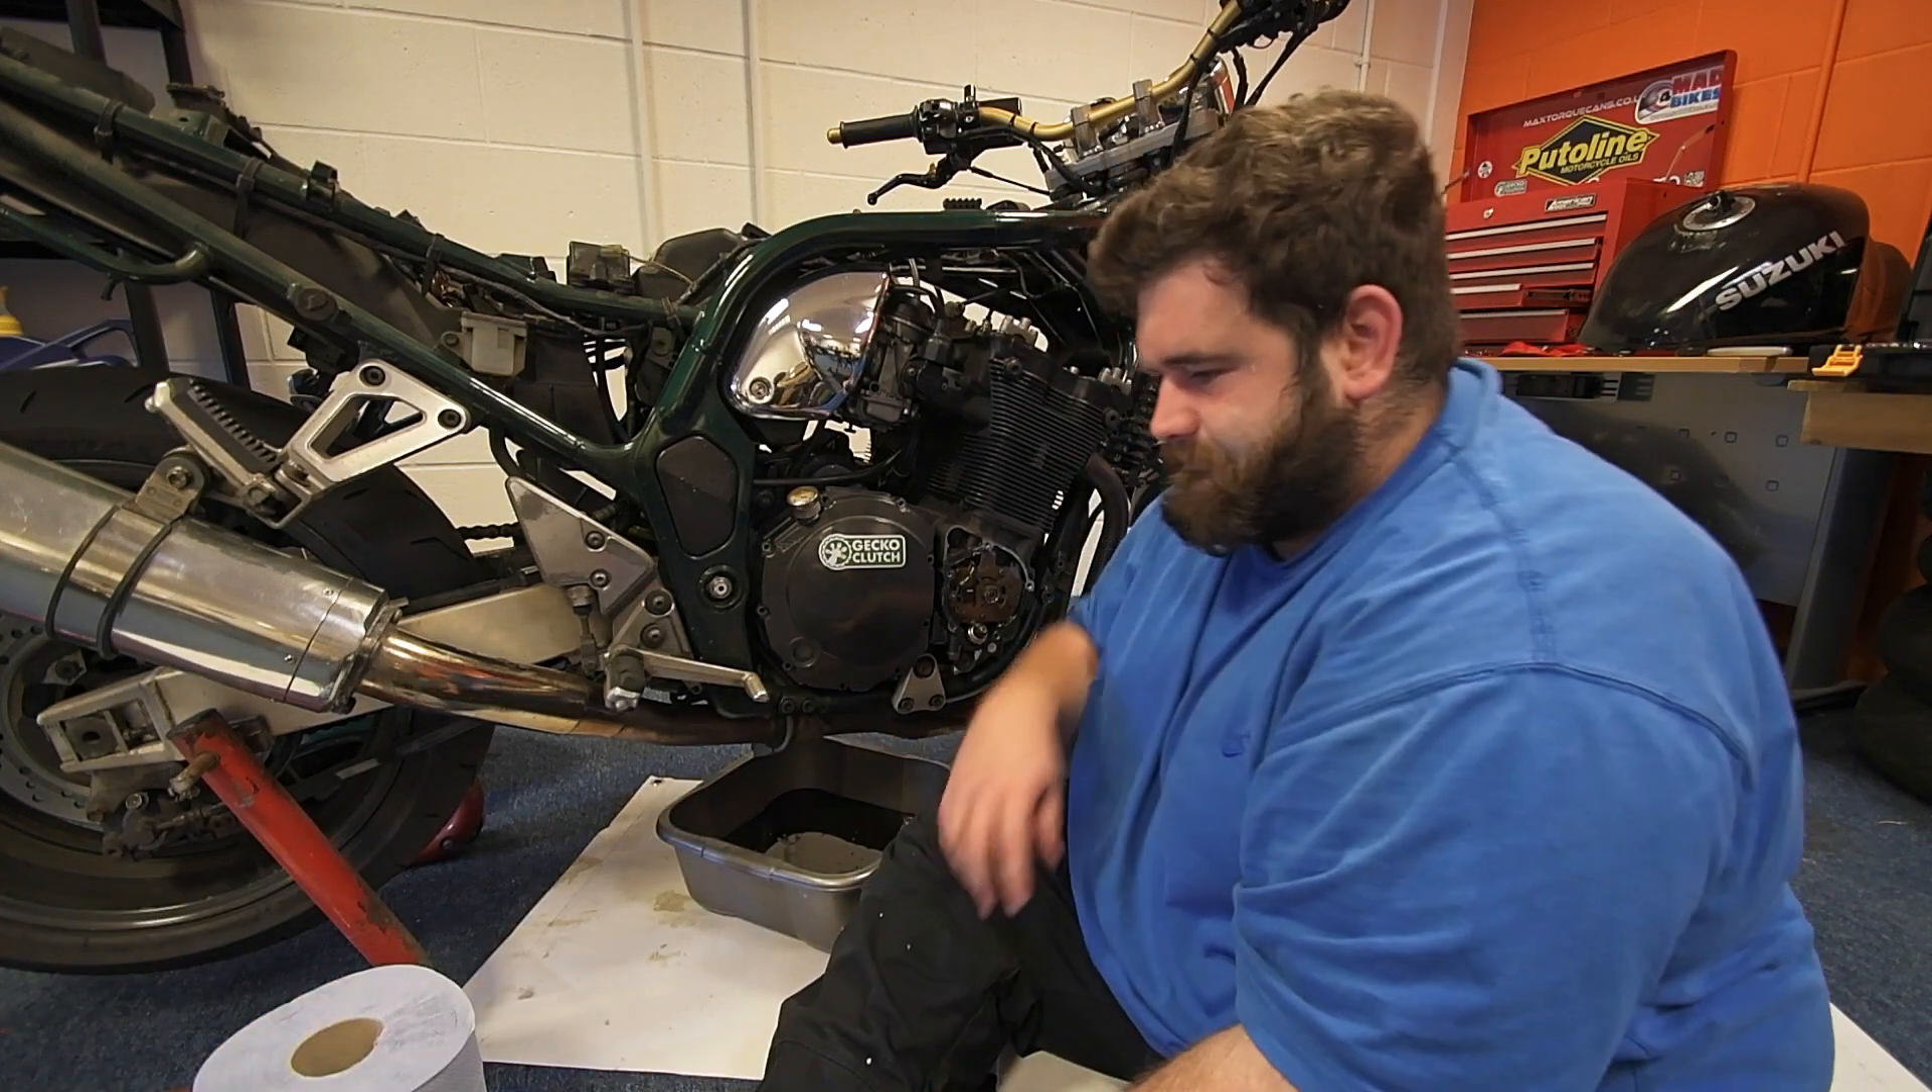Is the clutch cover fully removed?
No.